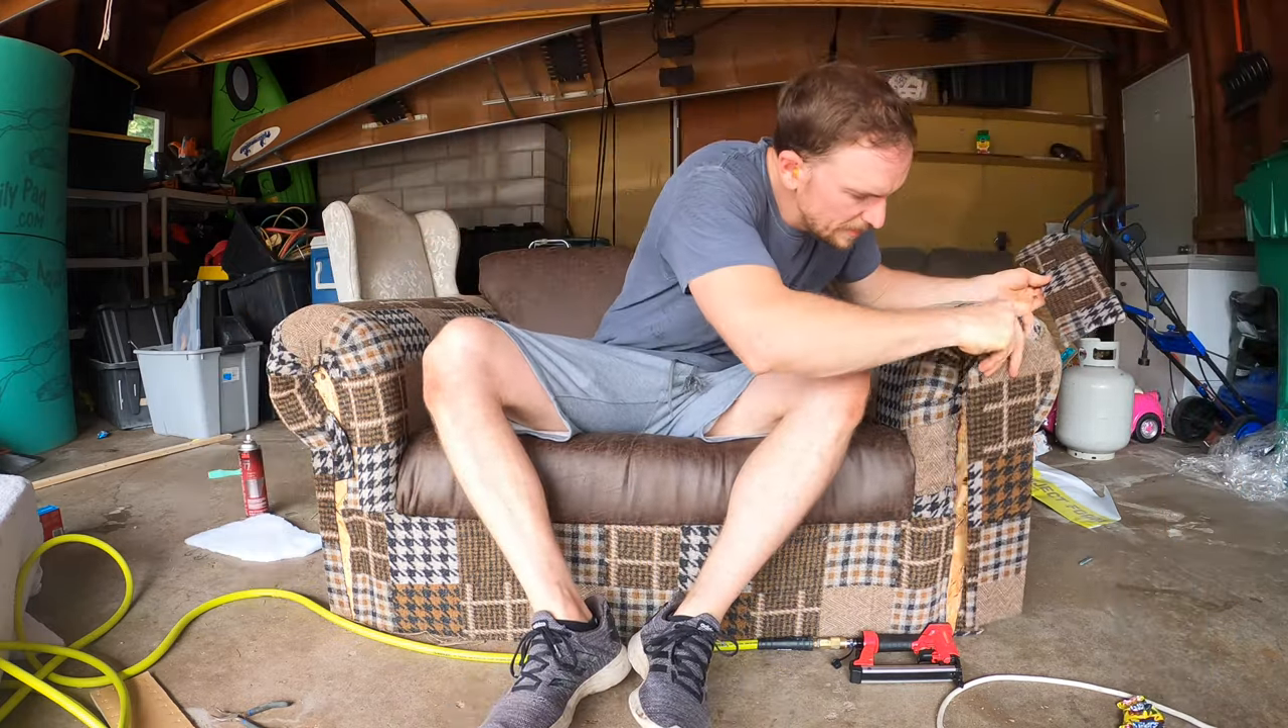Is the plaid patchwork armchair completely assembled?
No.